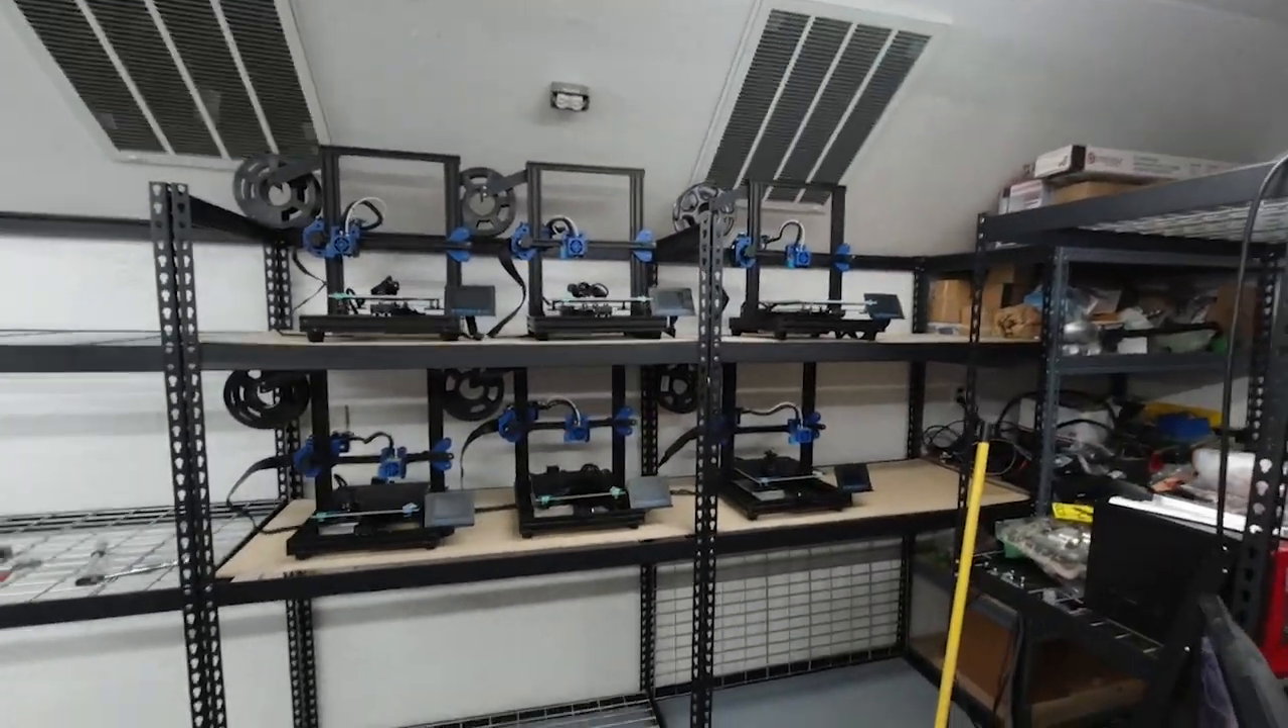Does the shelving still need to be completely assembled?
No.